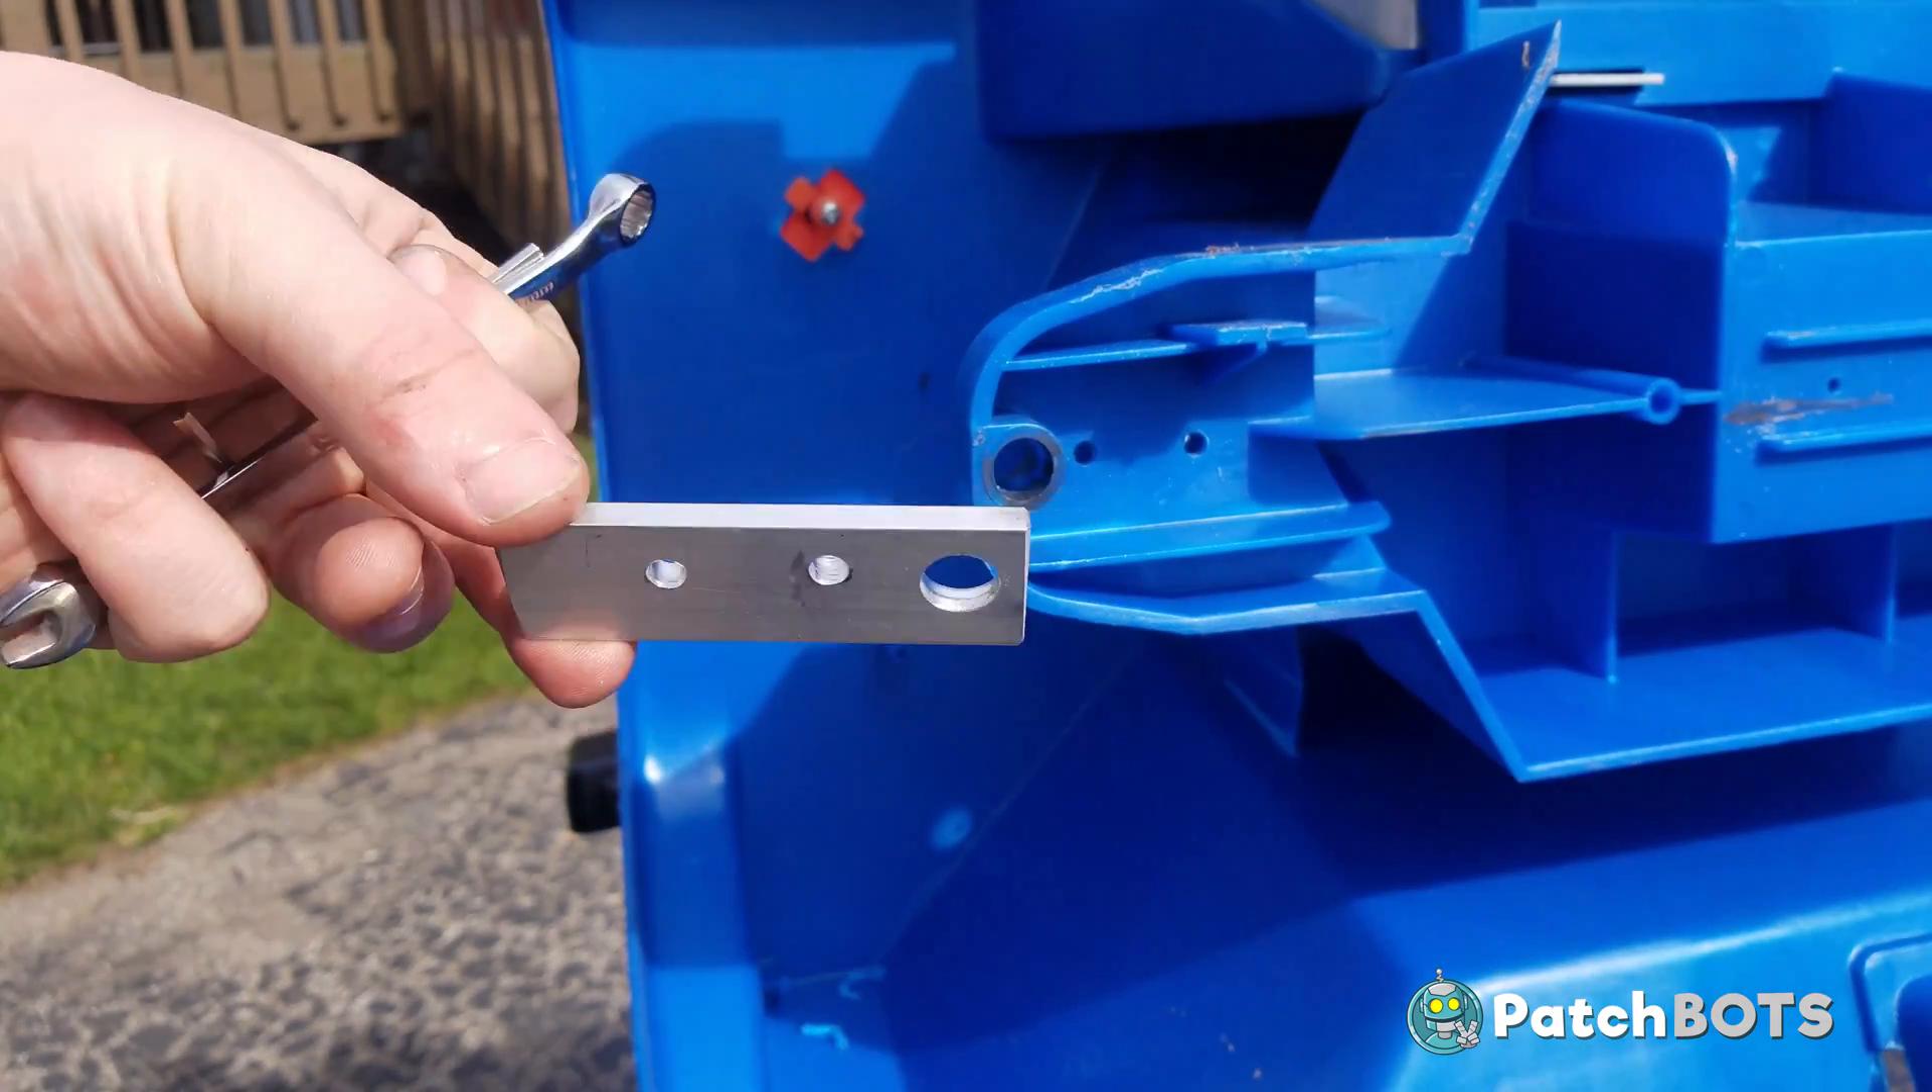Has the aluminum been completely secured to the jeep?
No.